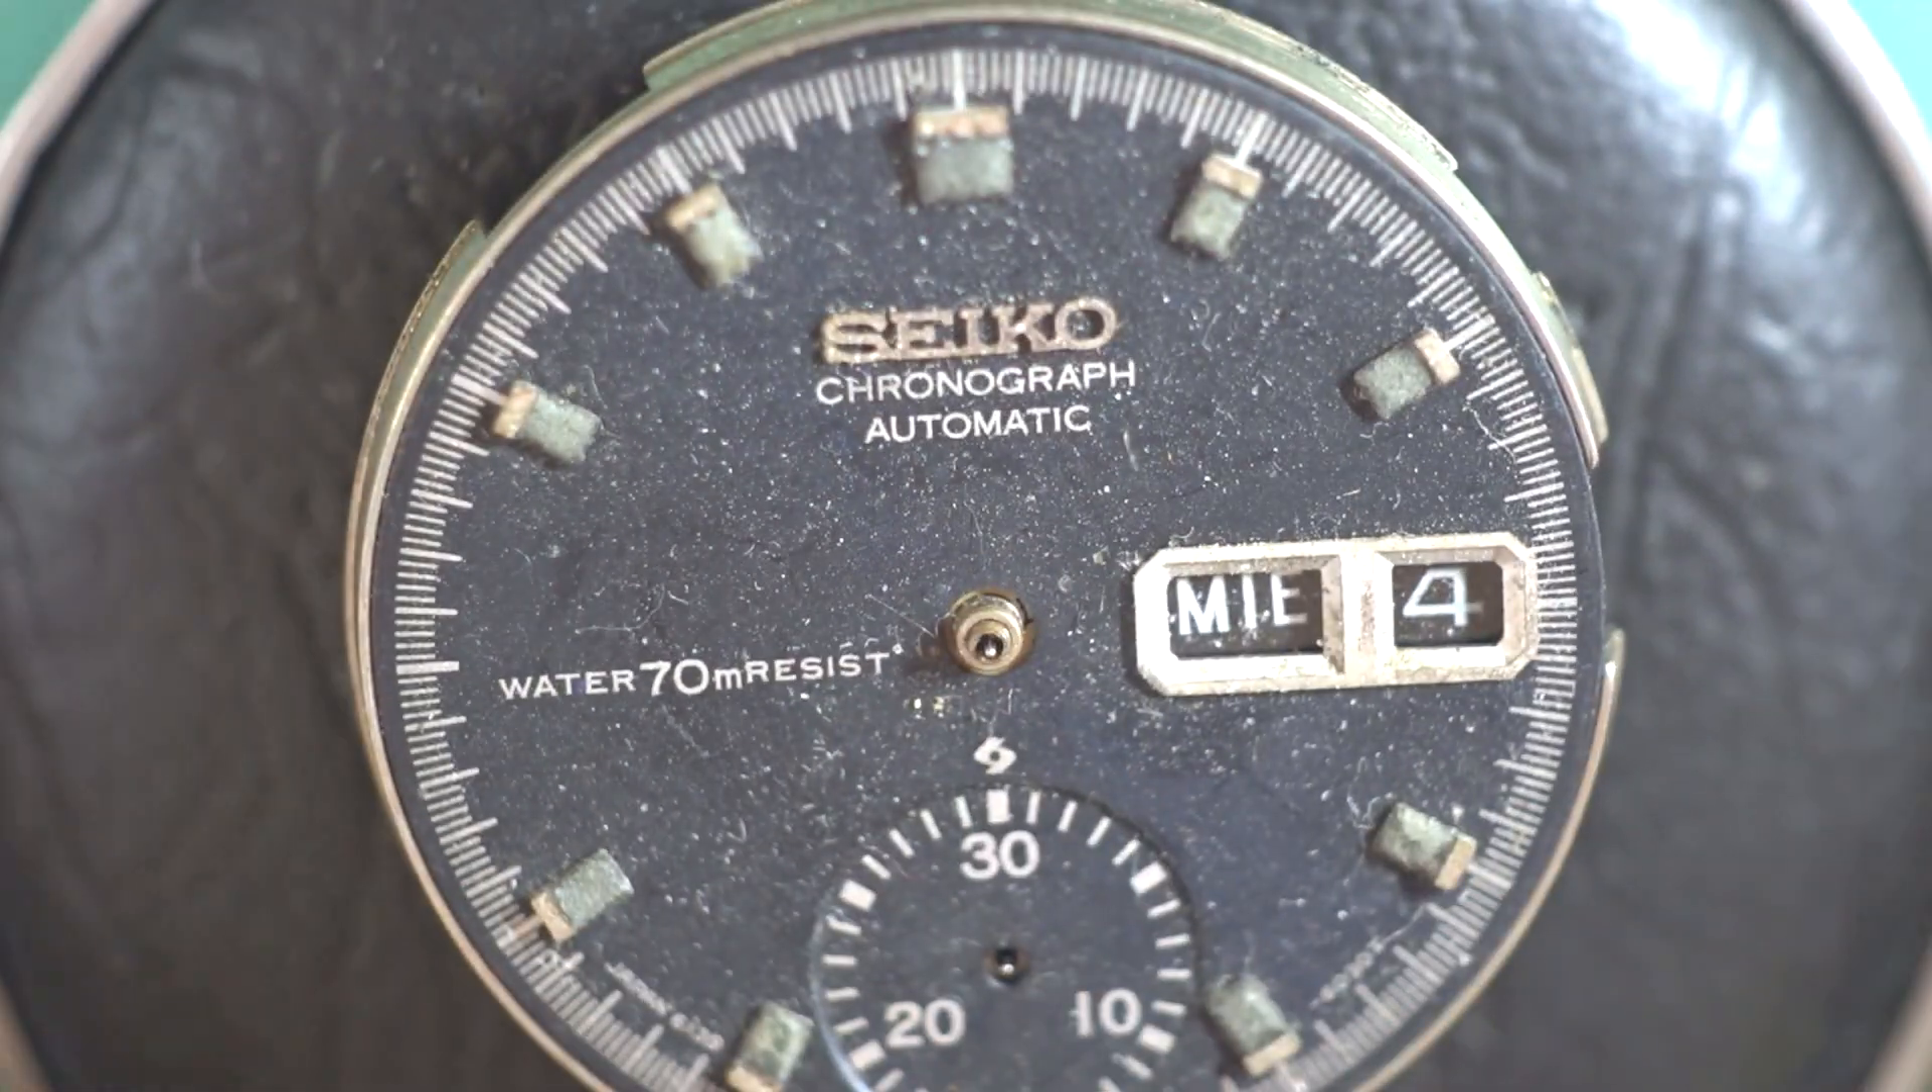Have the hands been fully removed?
Yes.